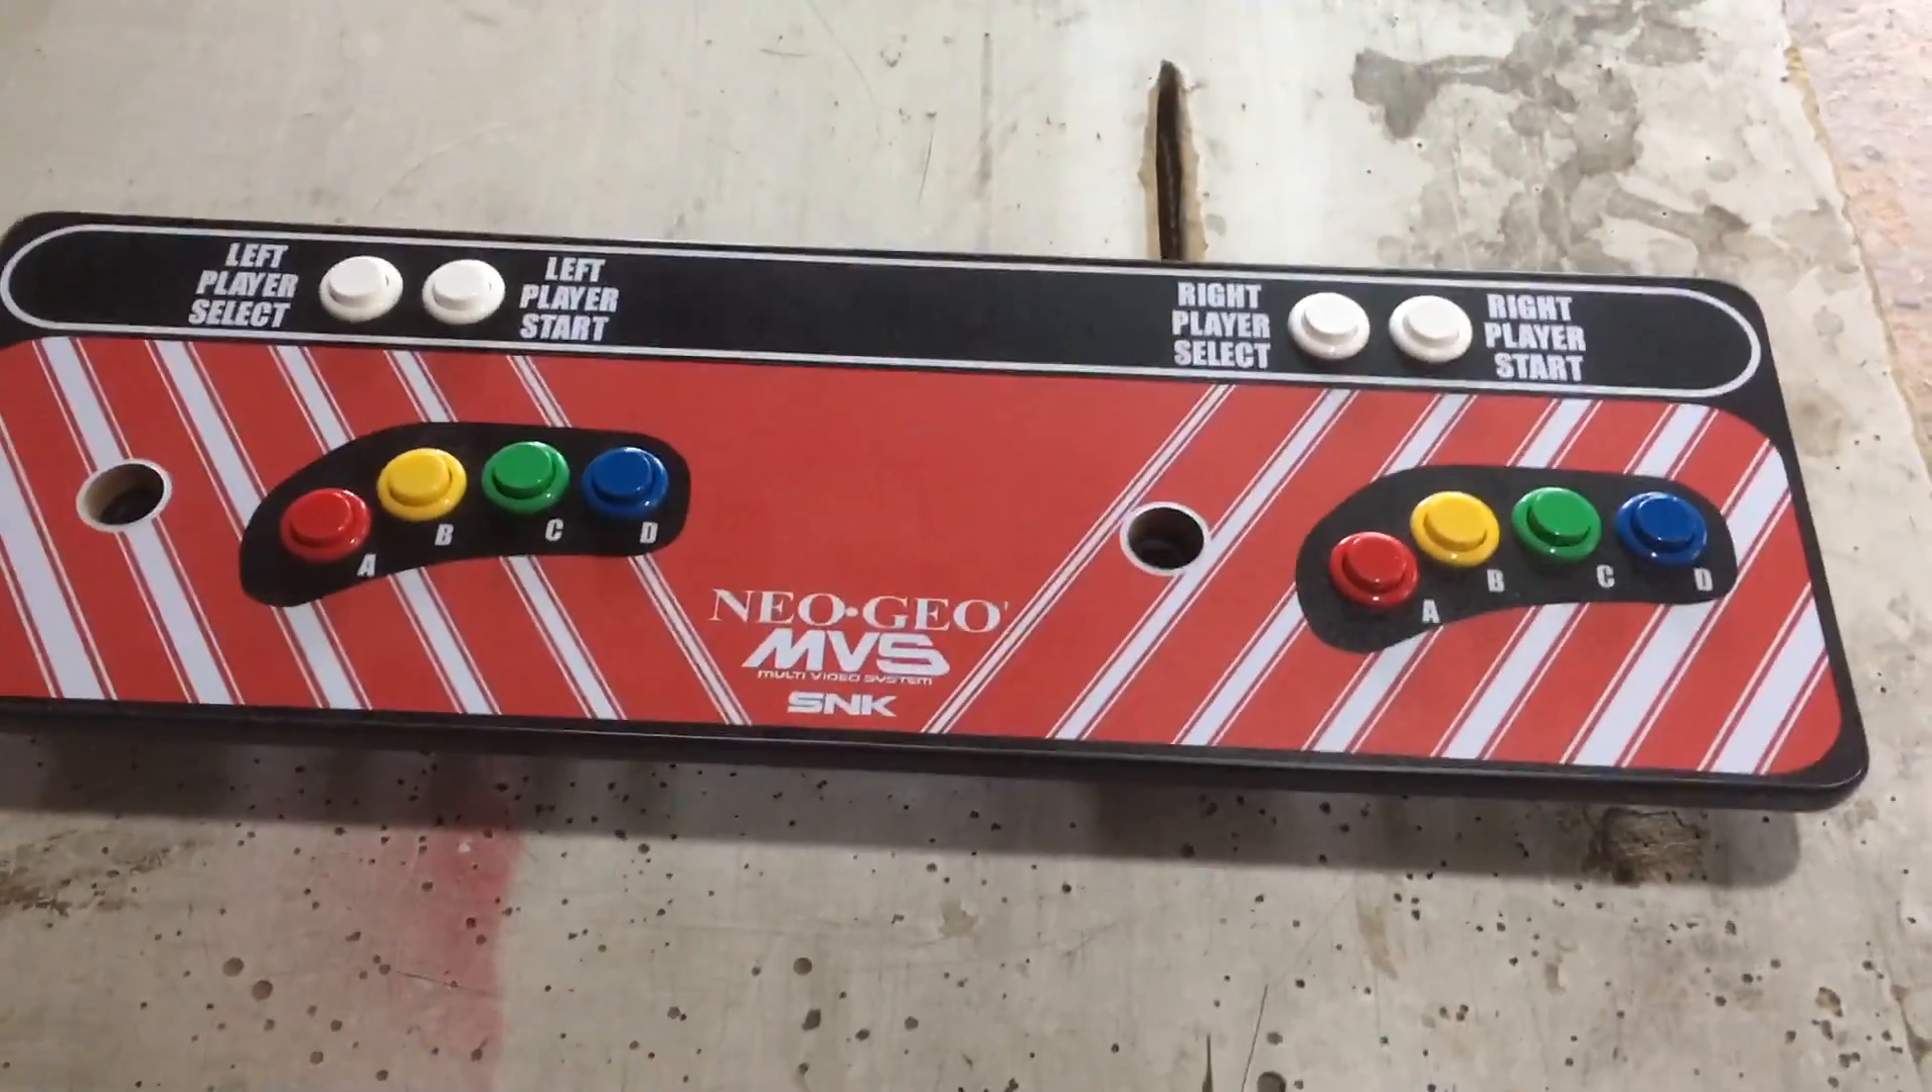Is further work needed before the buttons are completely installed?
No.